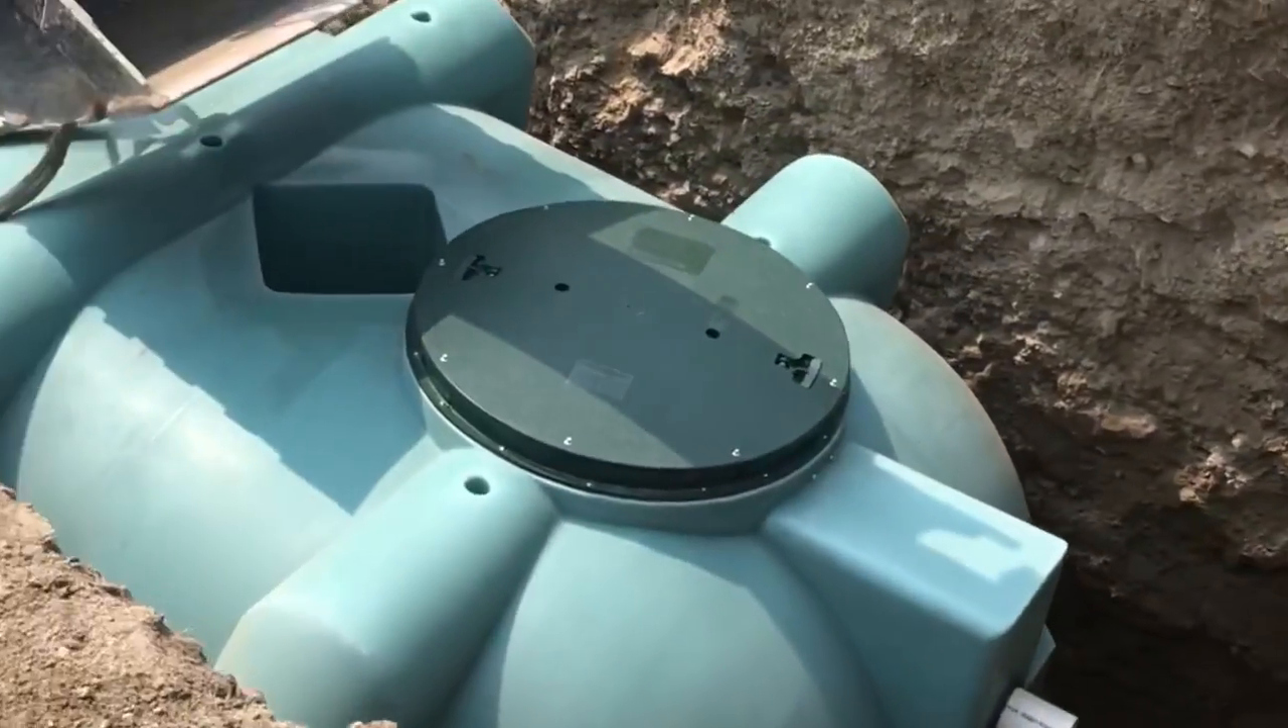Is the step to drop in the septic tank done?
Yes.